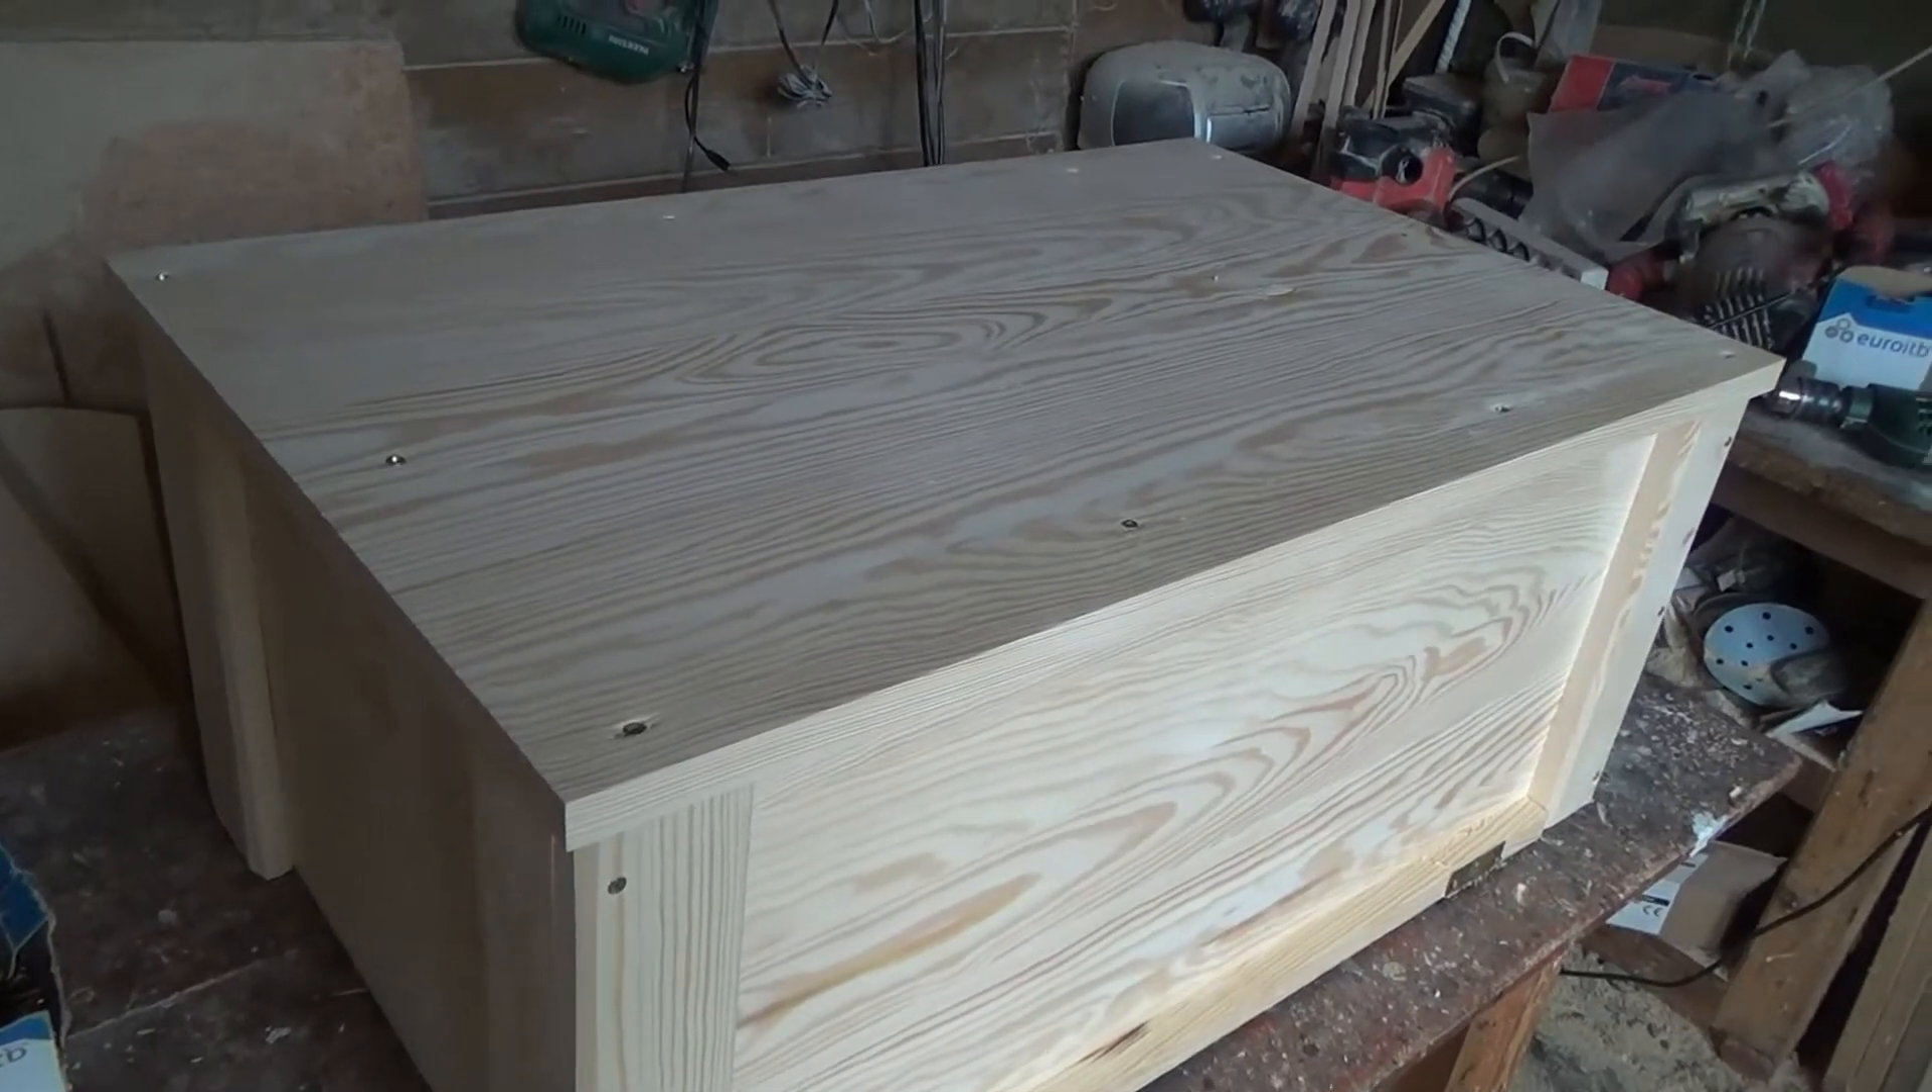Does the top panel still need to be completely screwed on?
No.